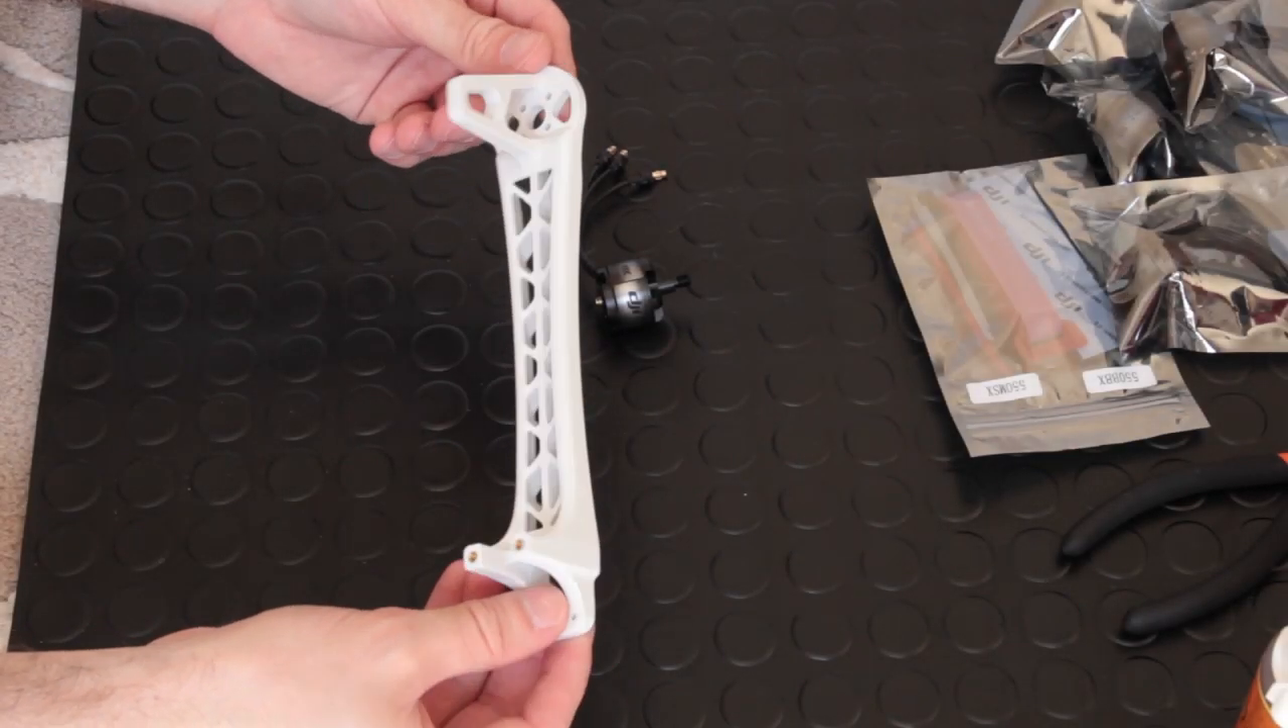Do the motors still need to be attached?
Yes.